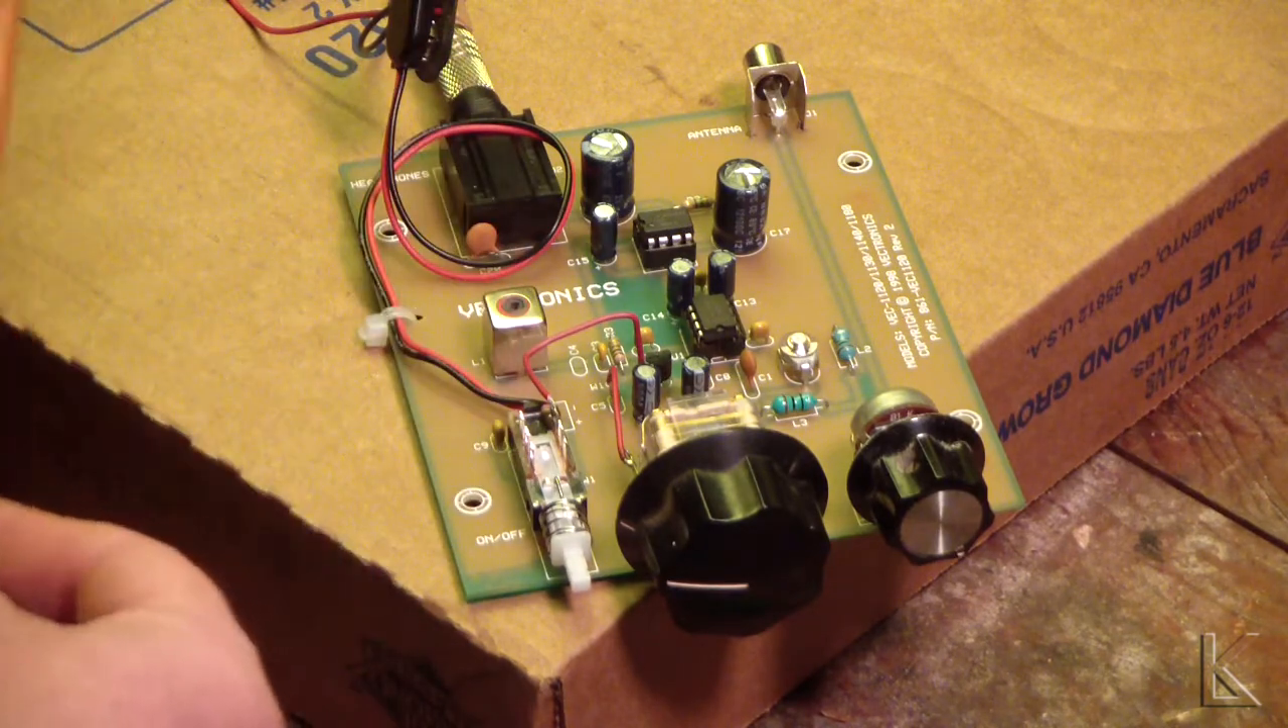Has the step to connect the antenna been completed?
No.